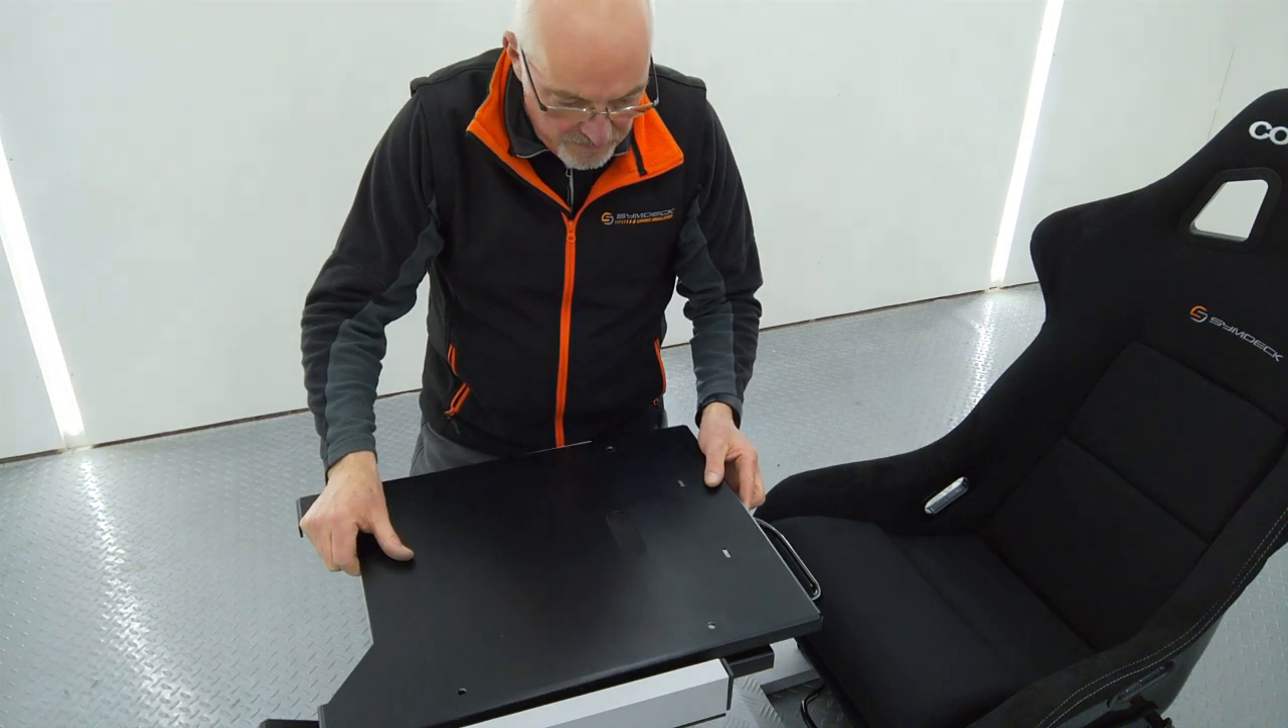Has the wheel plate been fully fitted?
No.